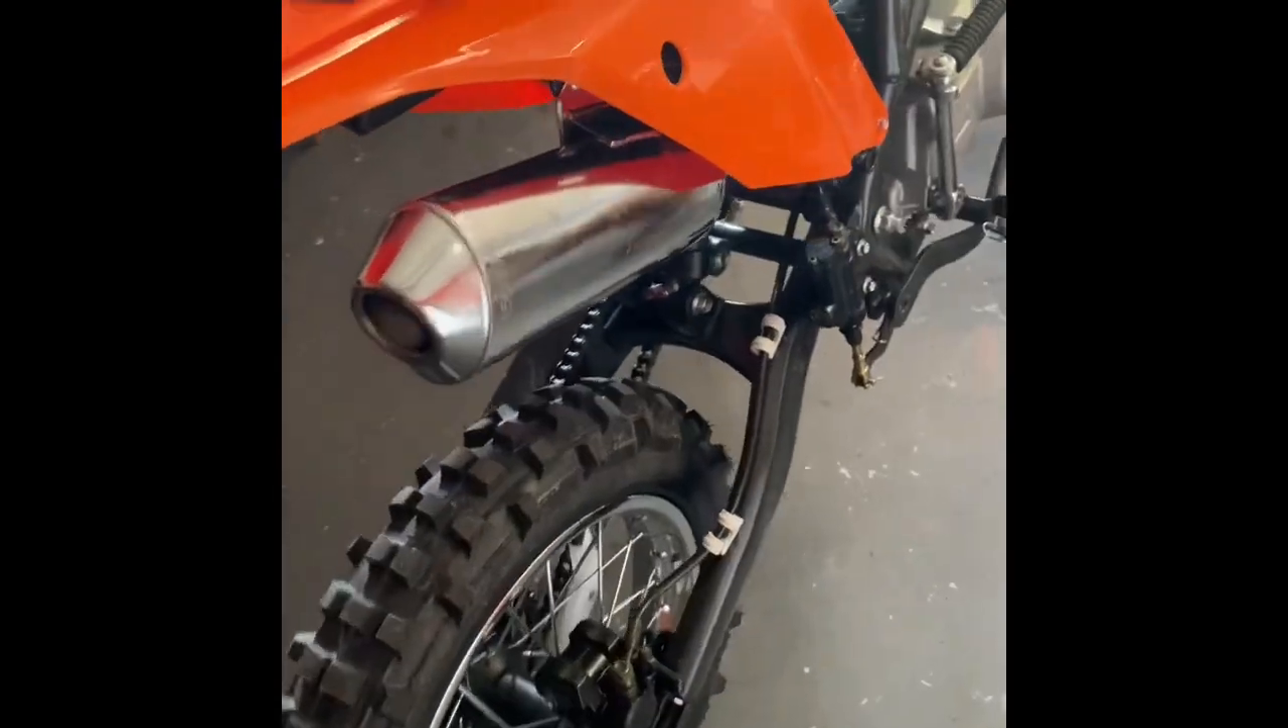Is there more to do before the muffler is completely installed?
No.